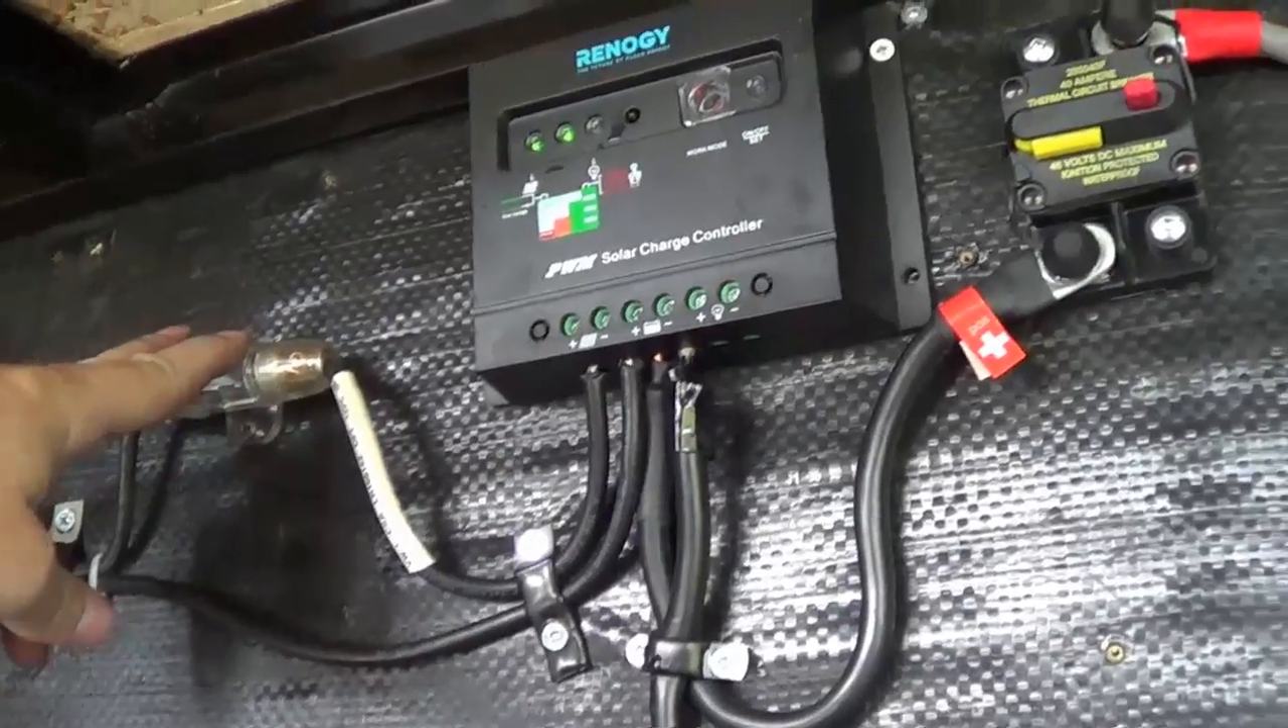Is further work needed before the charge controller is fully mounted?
No.